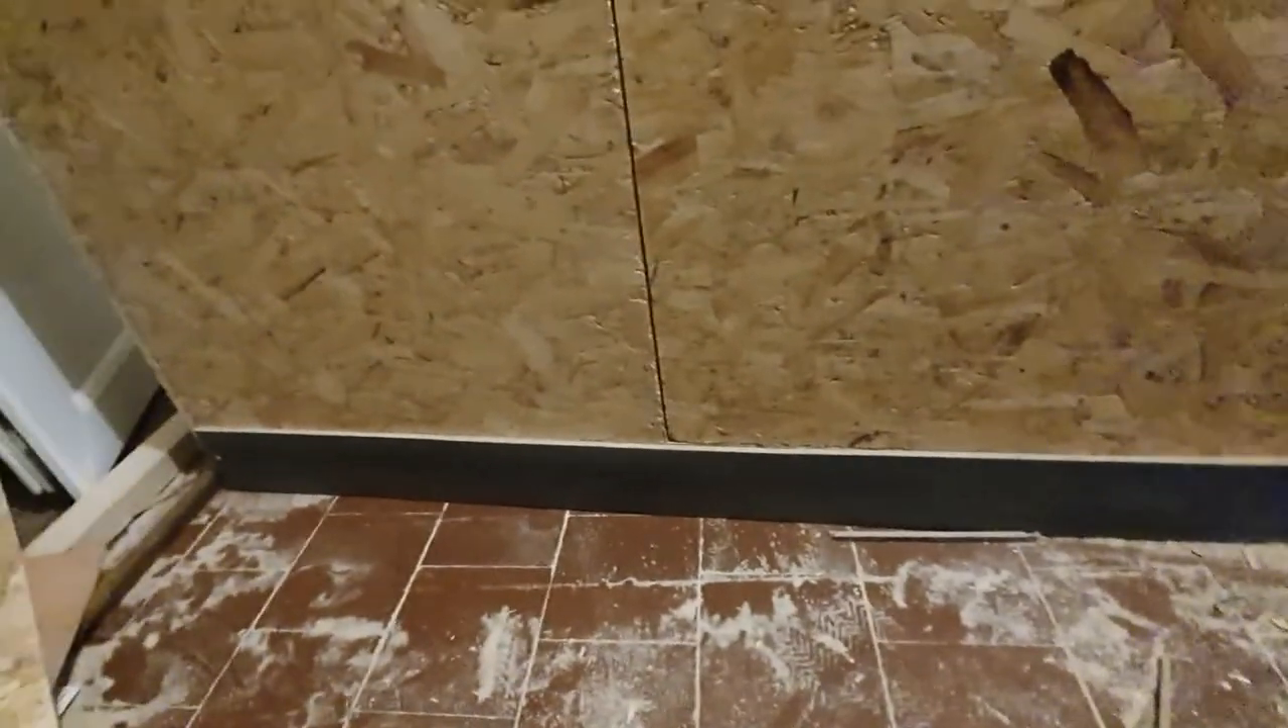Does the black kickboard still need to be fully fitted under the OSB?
No.